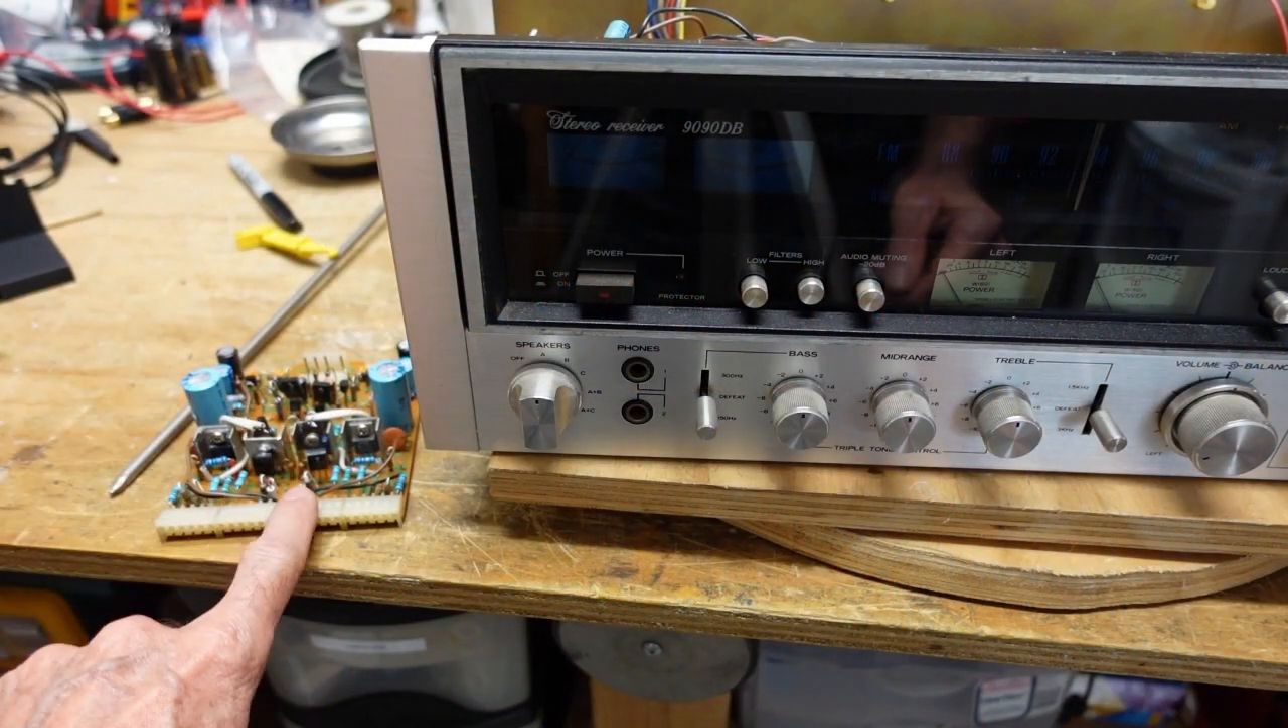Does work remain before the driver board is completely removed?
No.